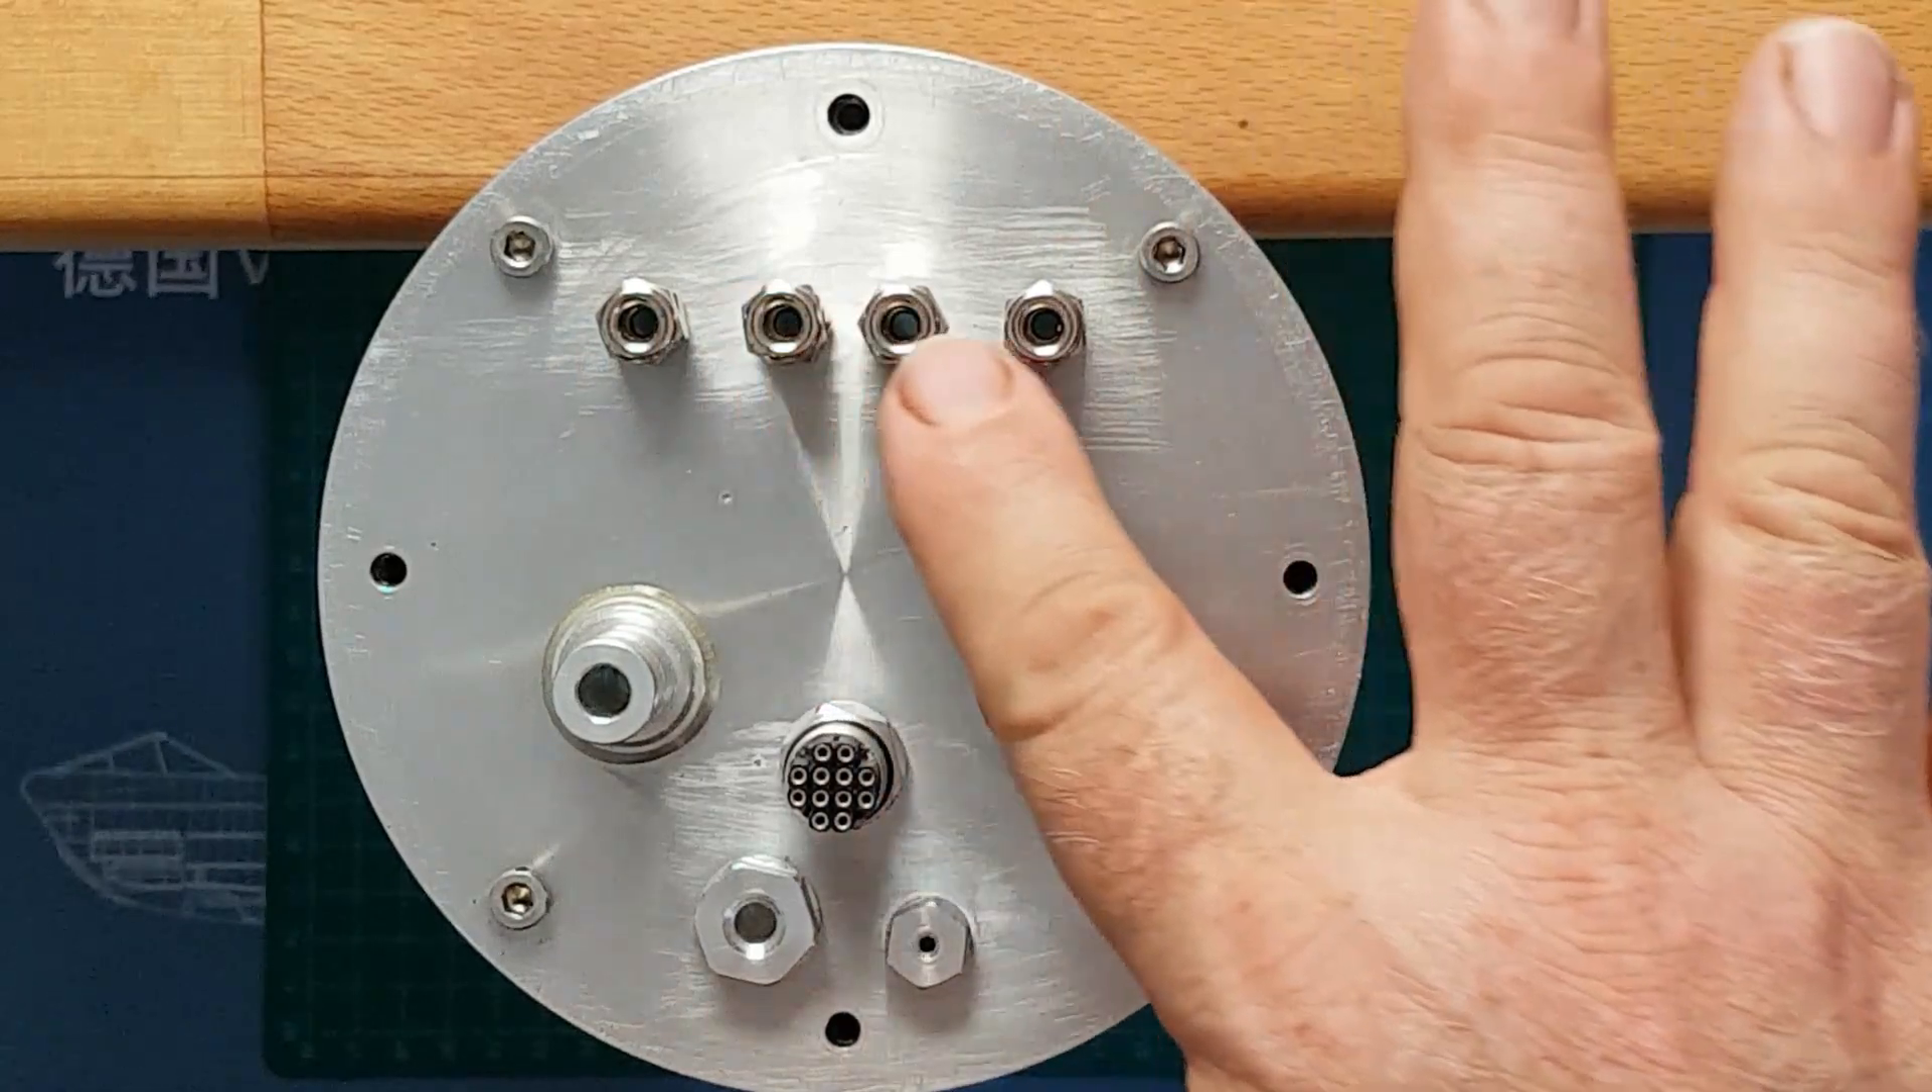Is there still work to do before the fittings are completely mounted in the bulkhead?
No.